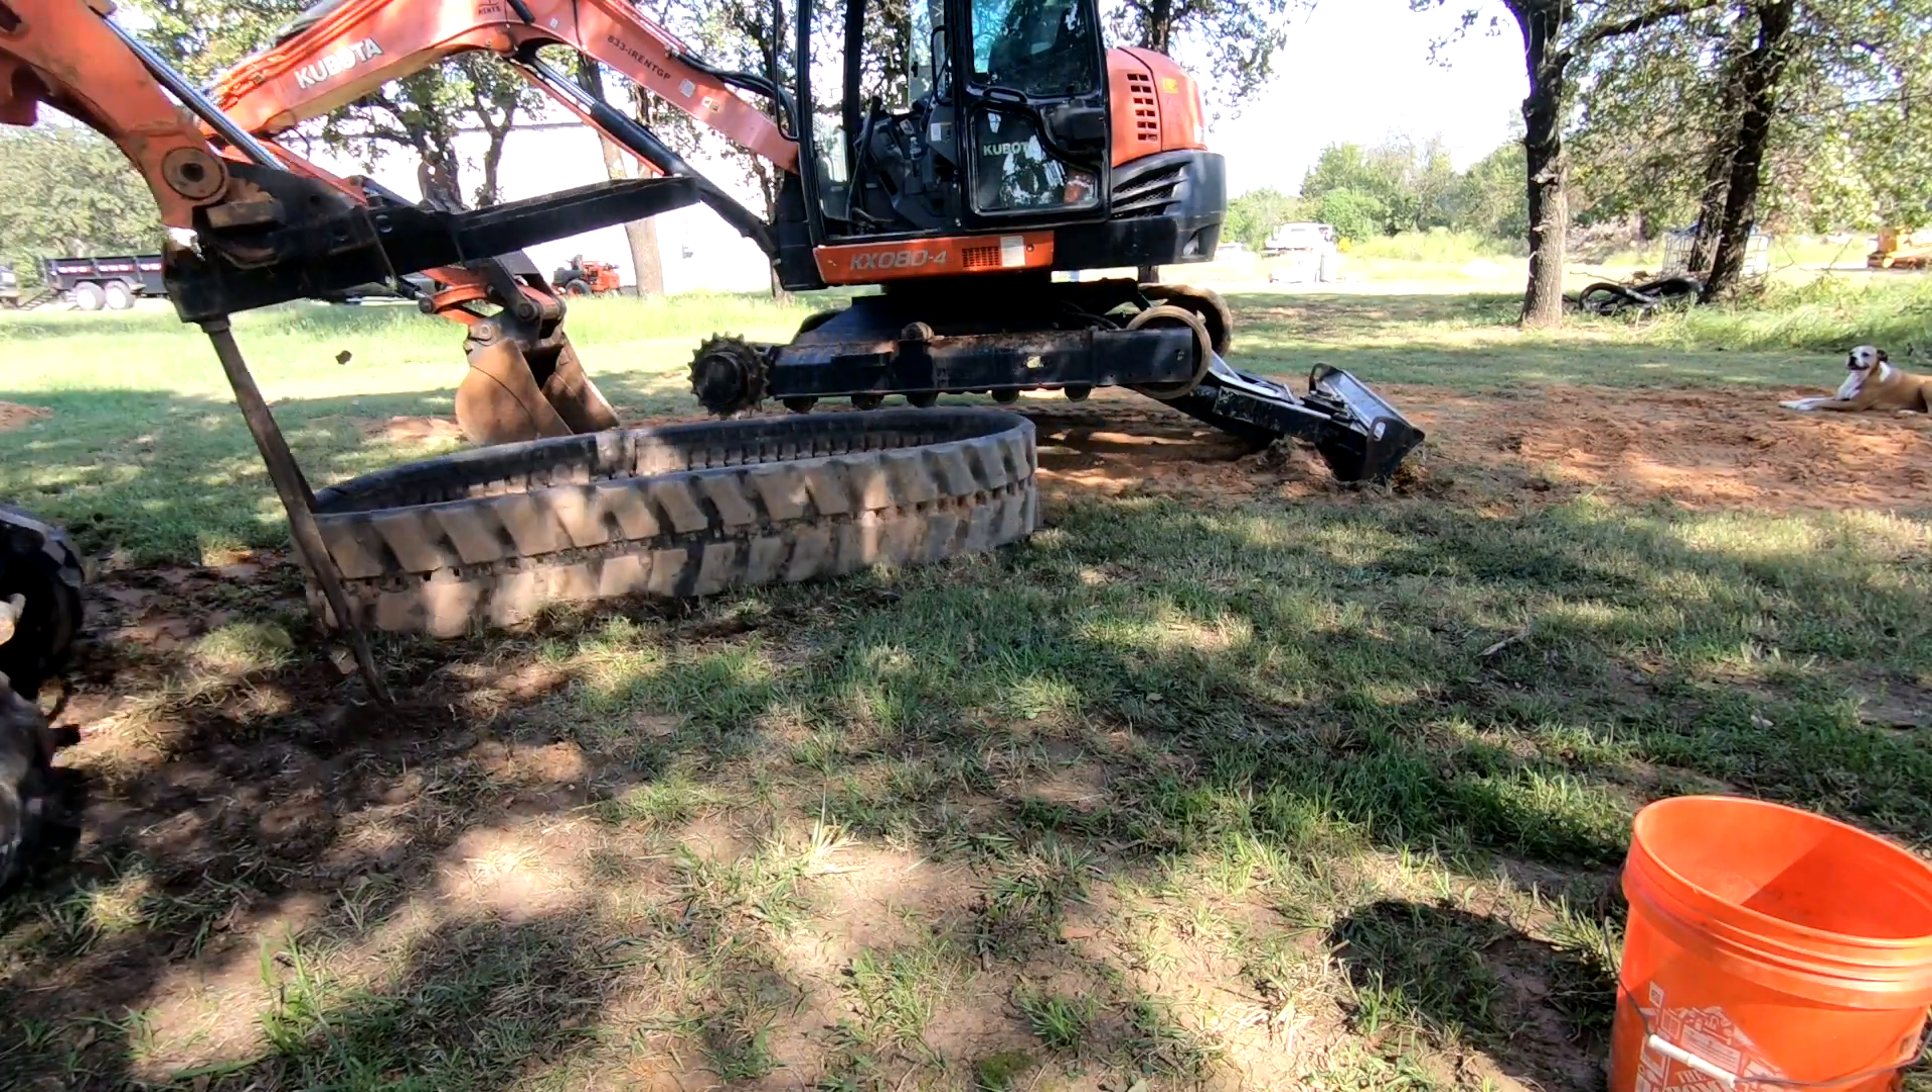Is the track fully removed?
Yes.